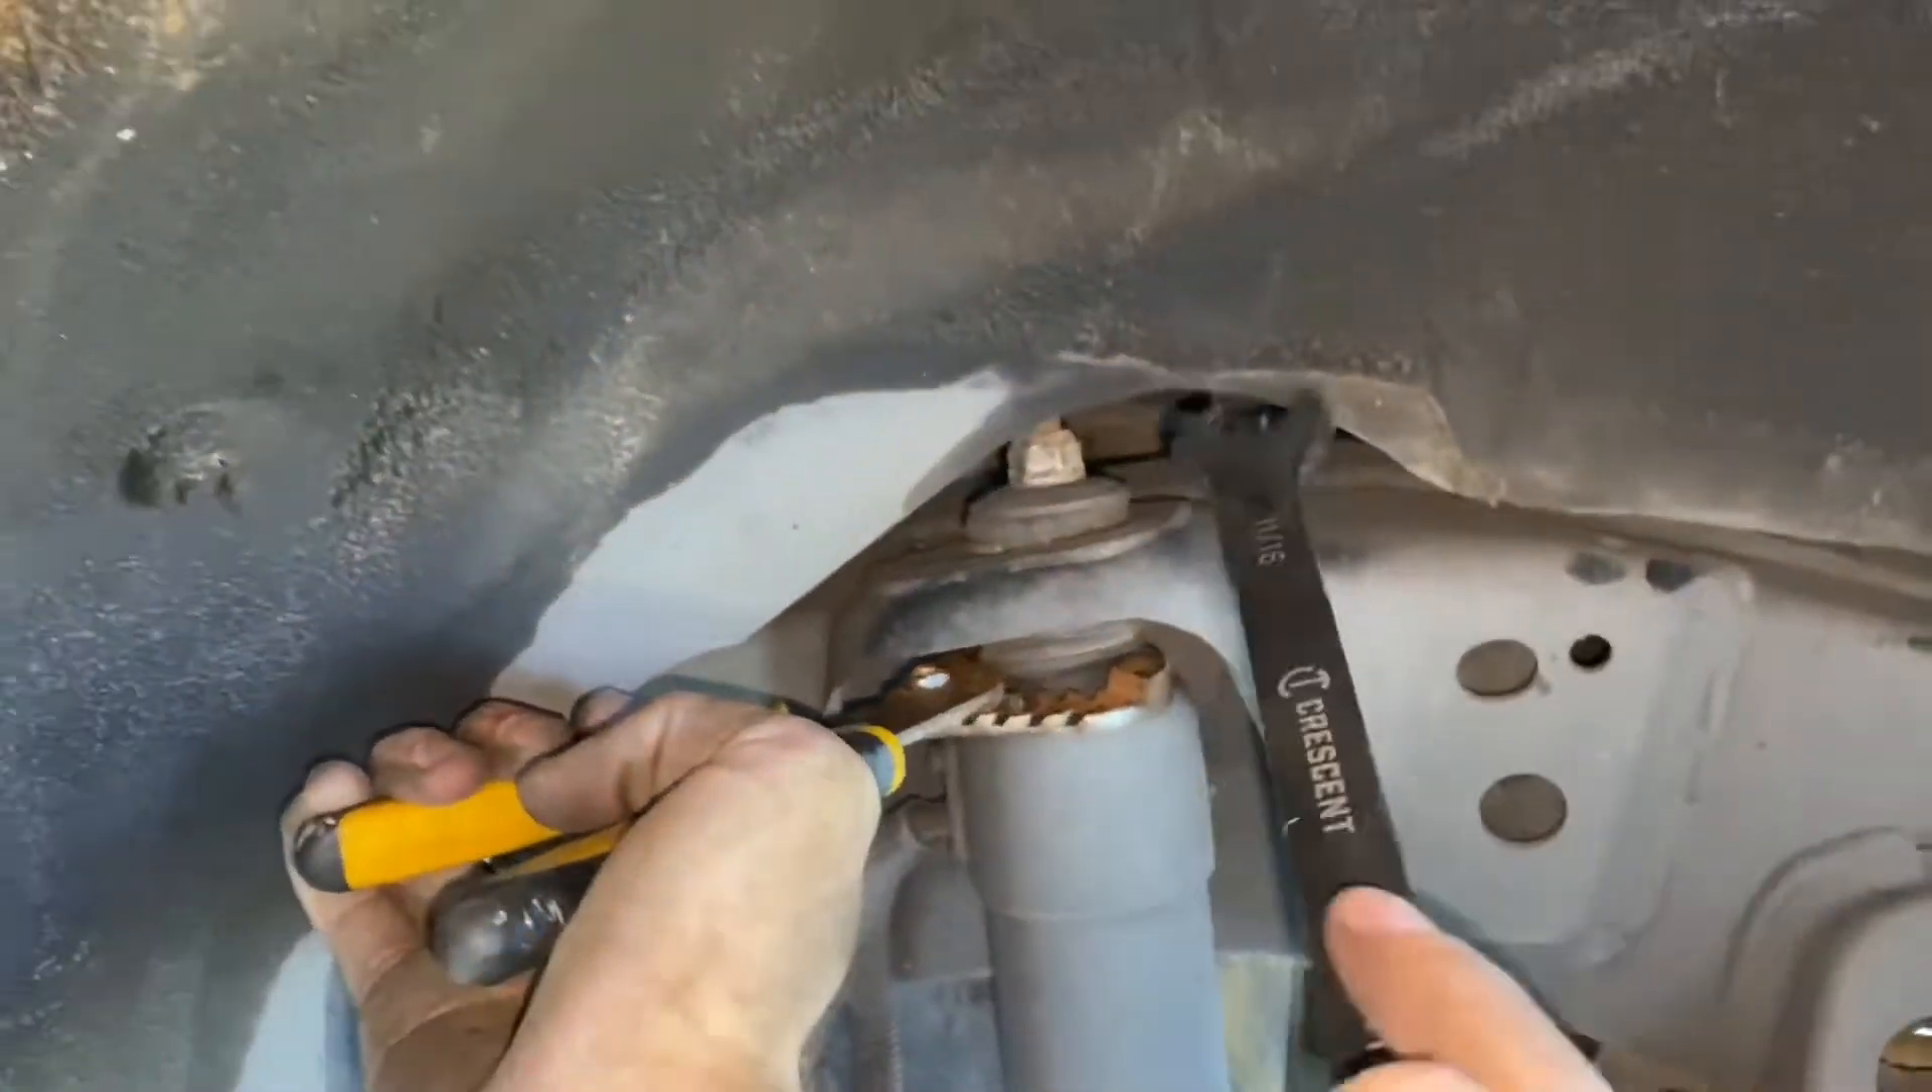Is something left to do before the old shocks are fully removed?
Yes.